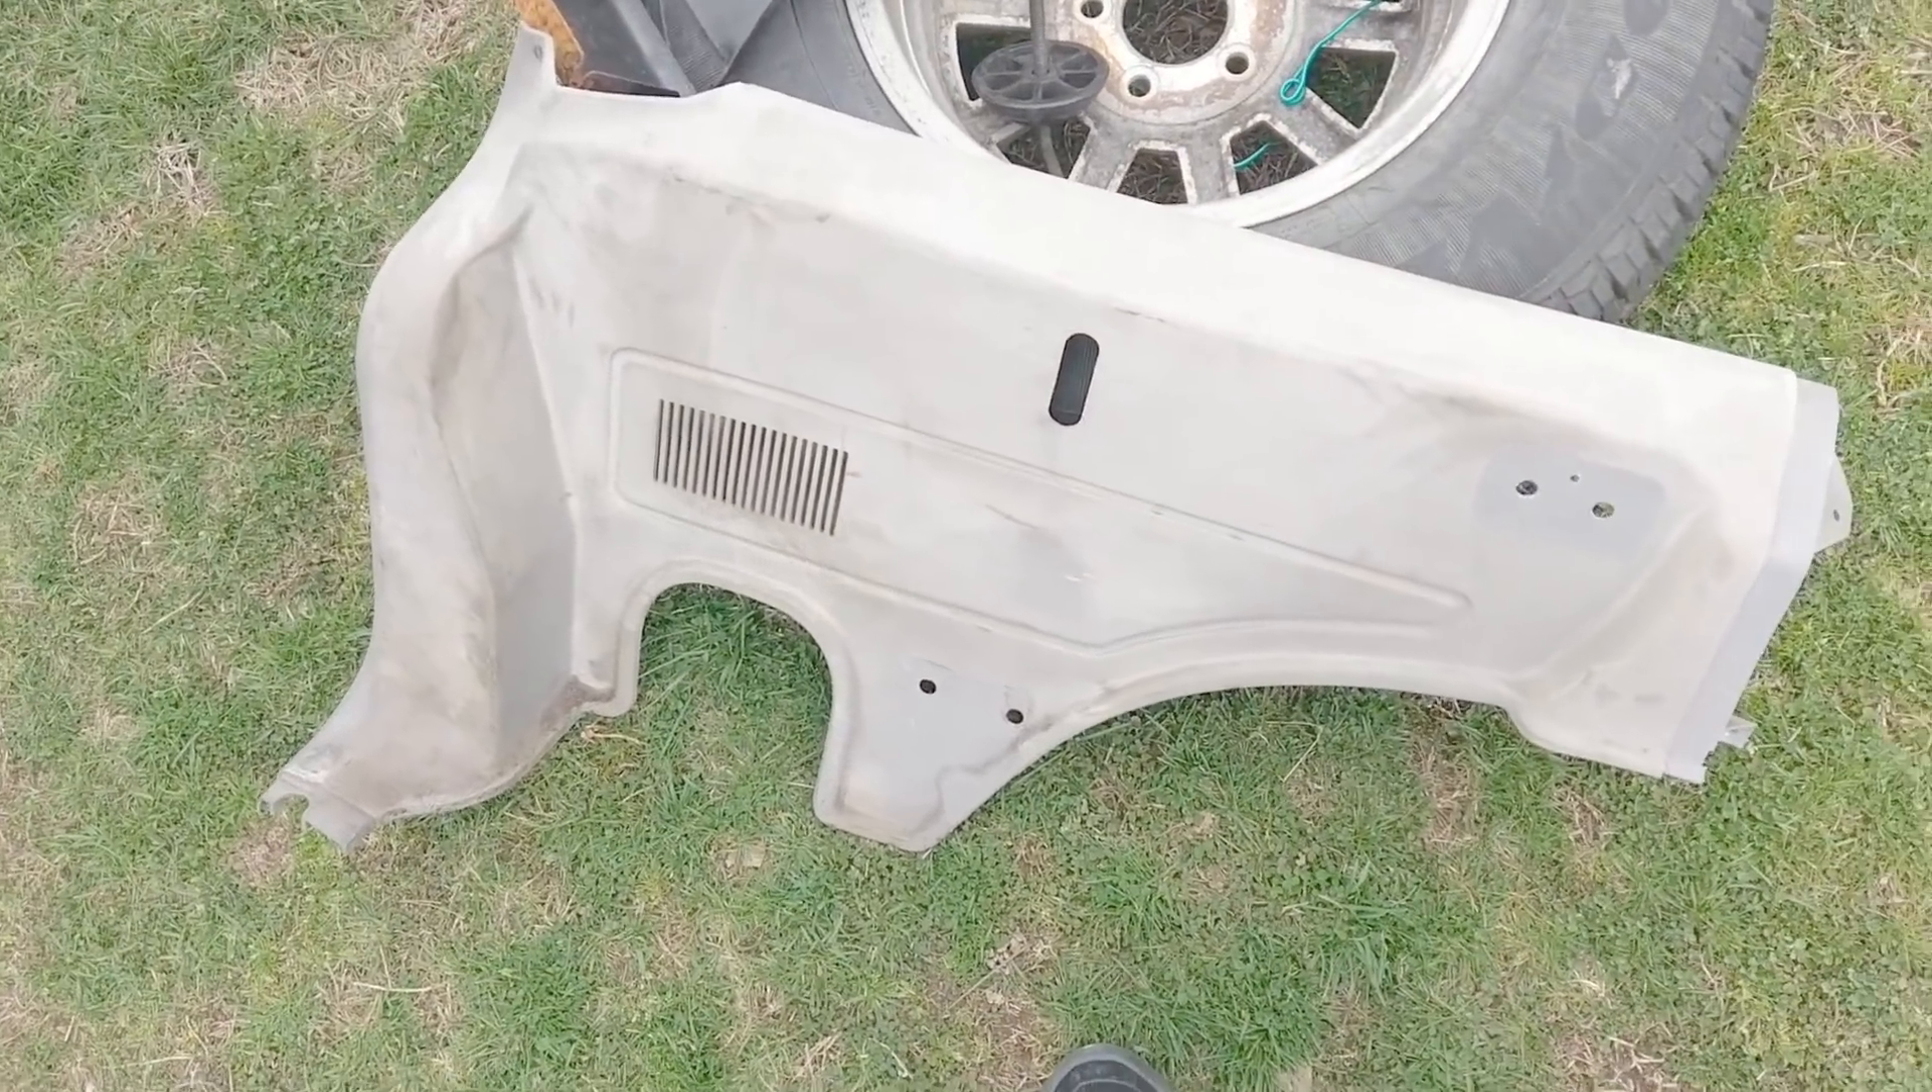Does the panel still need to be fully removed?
No.